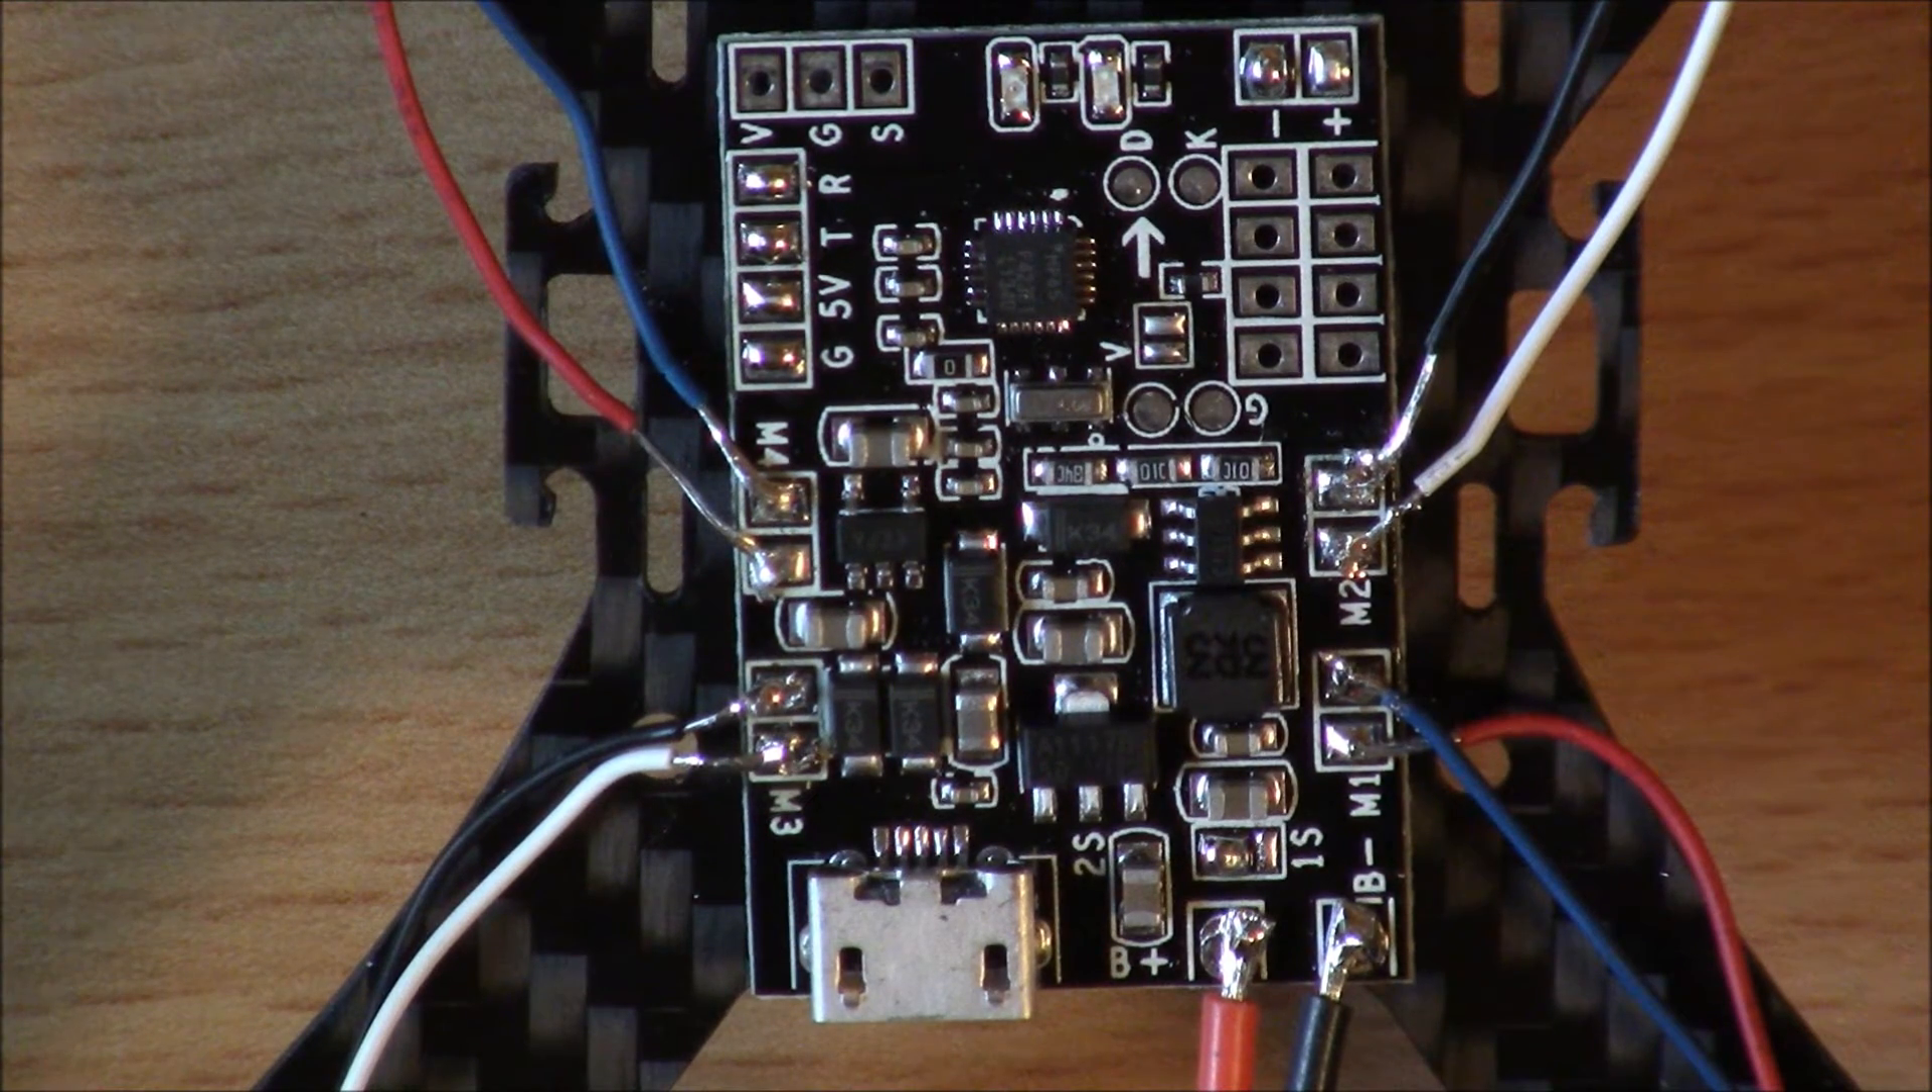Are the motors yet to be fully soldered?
No.